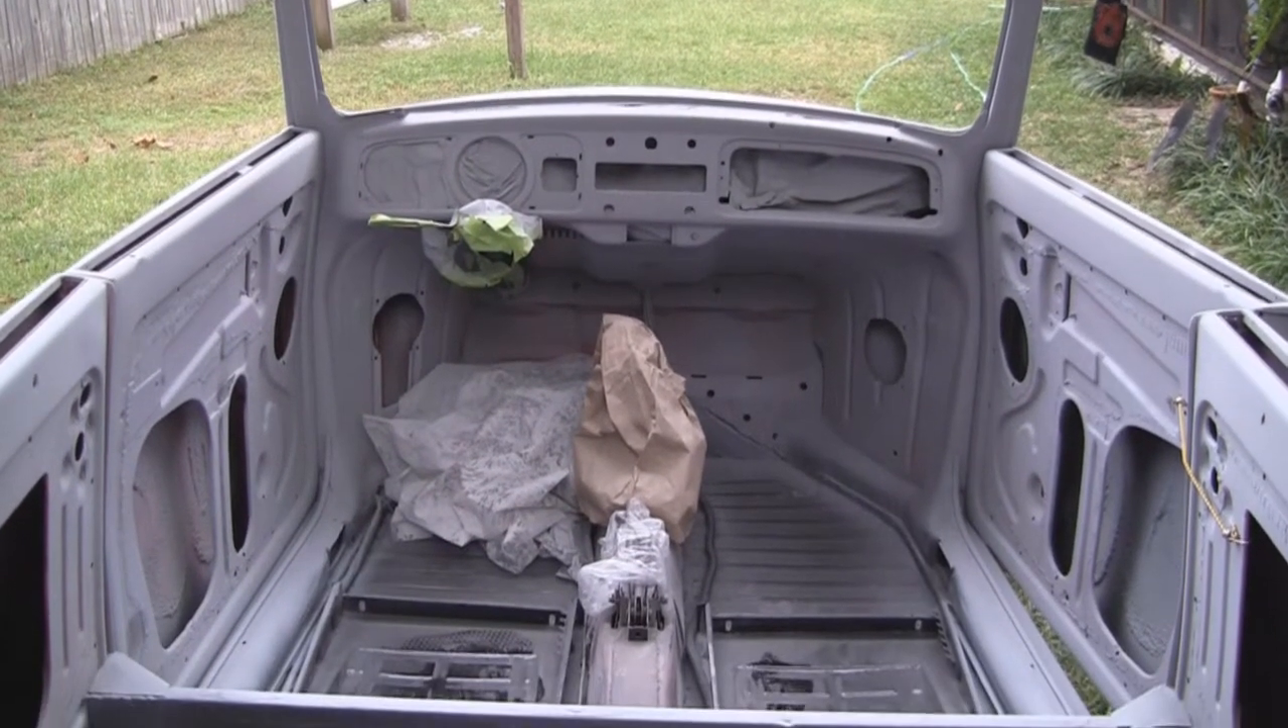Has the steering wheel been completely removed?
Yes.